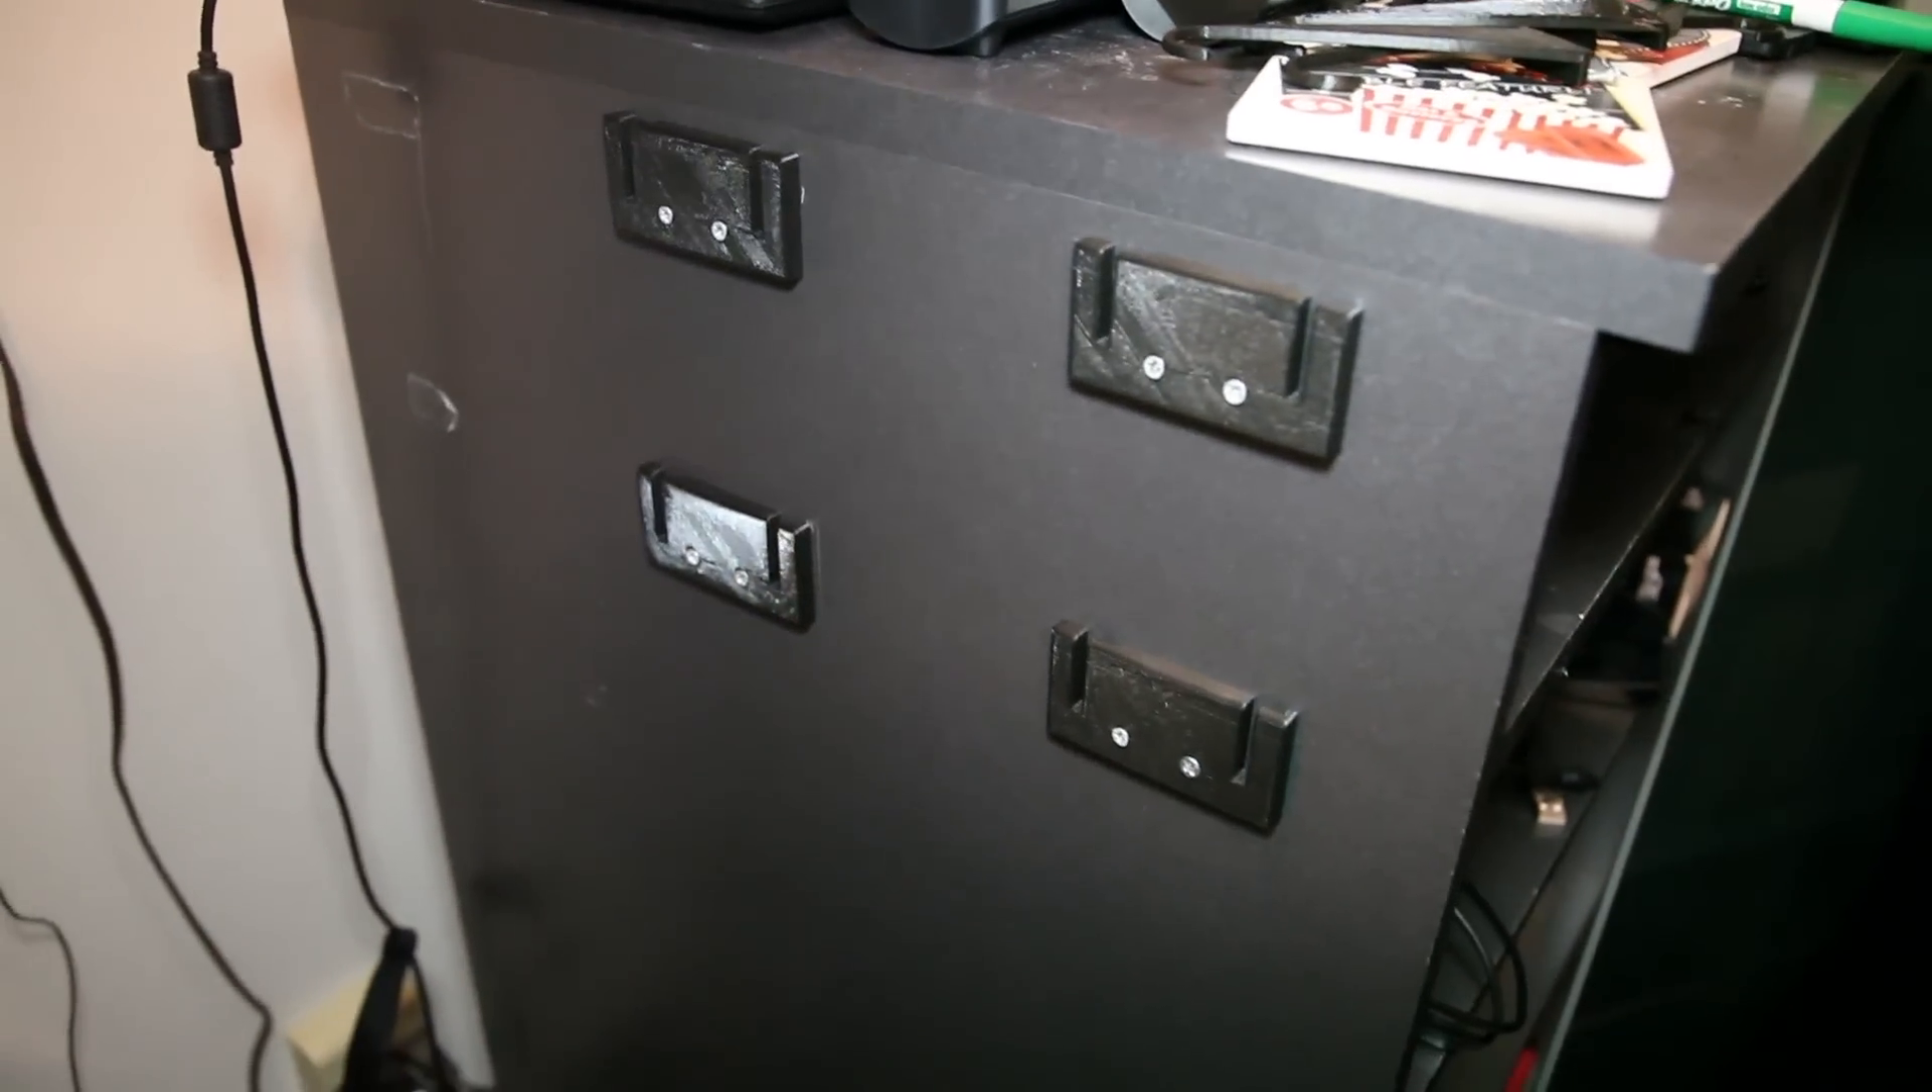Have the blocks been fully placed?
Yes.